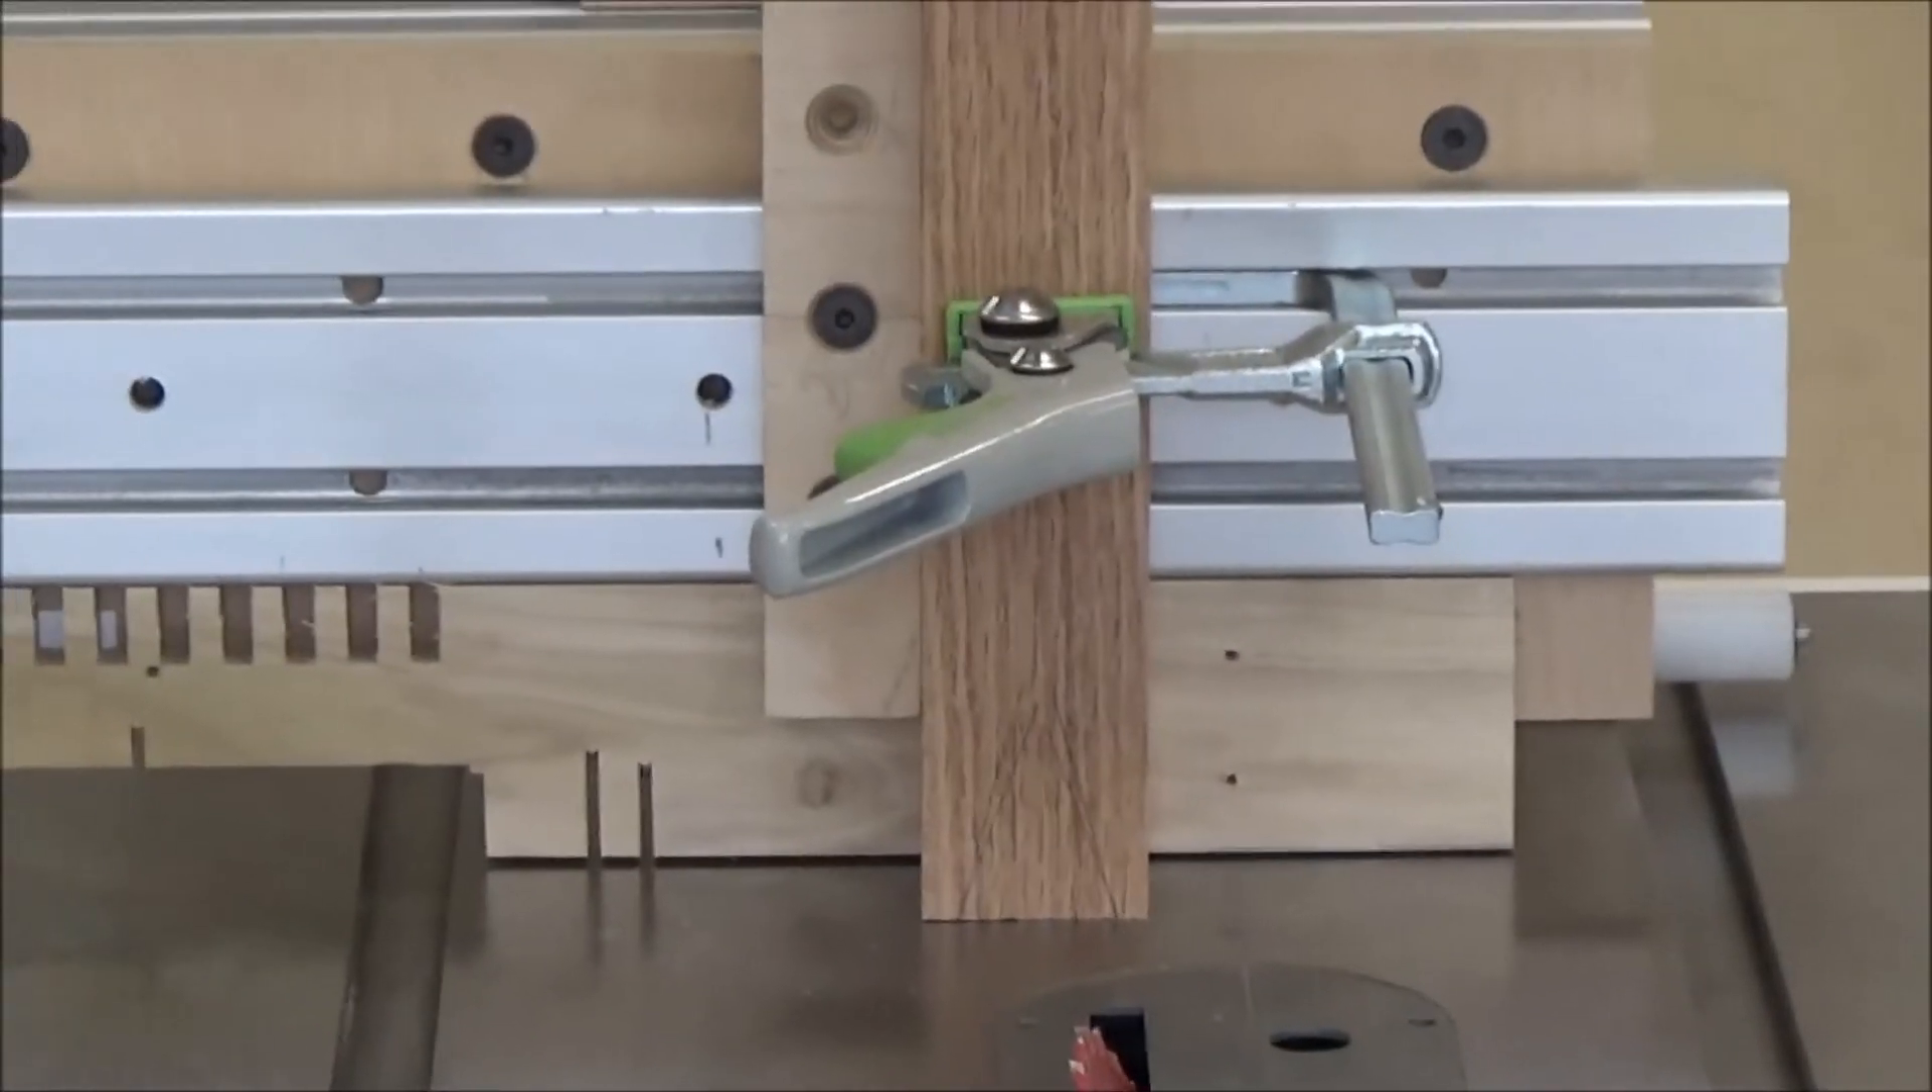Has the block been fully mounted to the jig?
Yes.